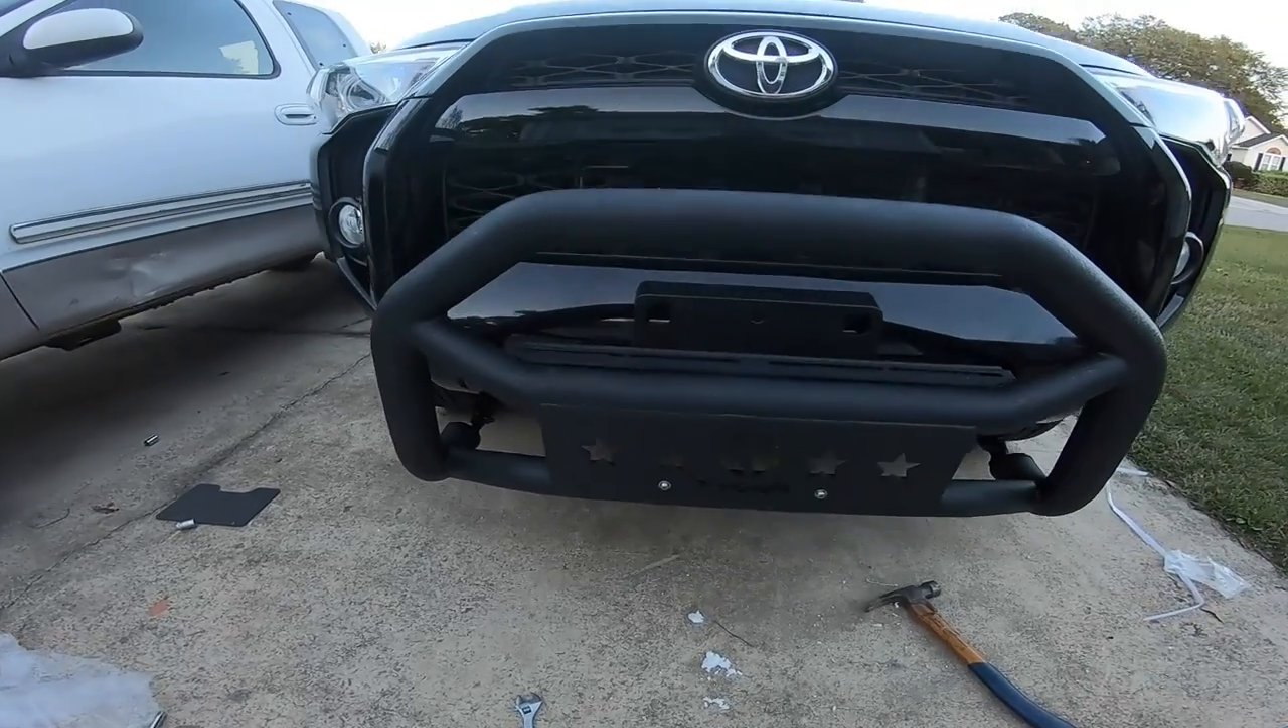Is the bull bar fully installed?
Yes.